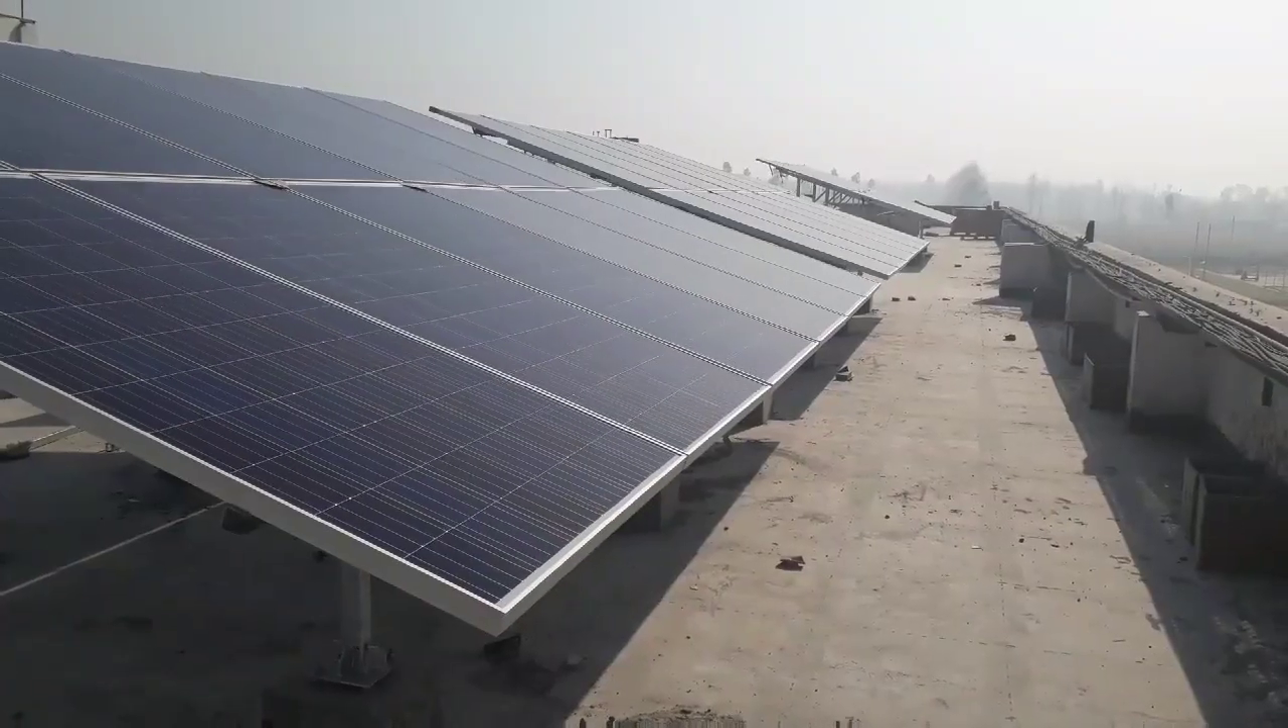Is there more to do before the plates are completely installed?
No.